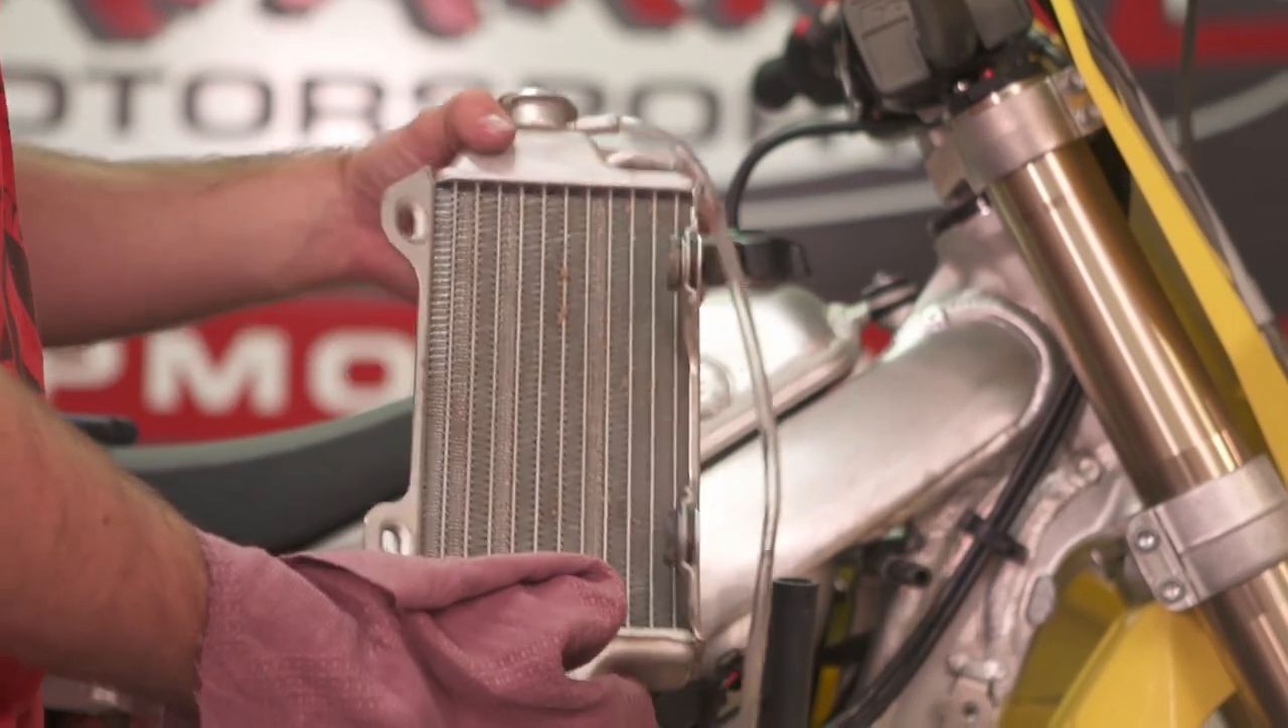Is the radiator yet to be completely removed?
No.